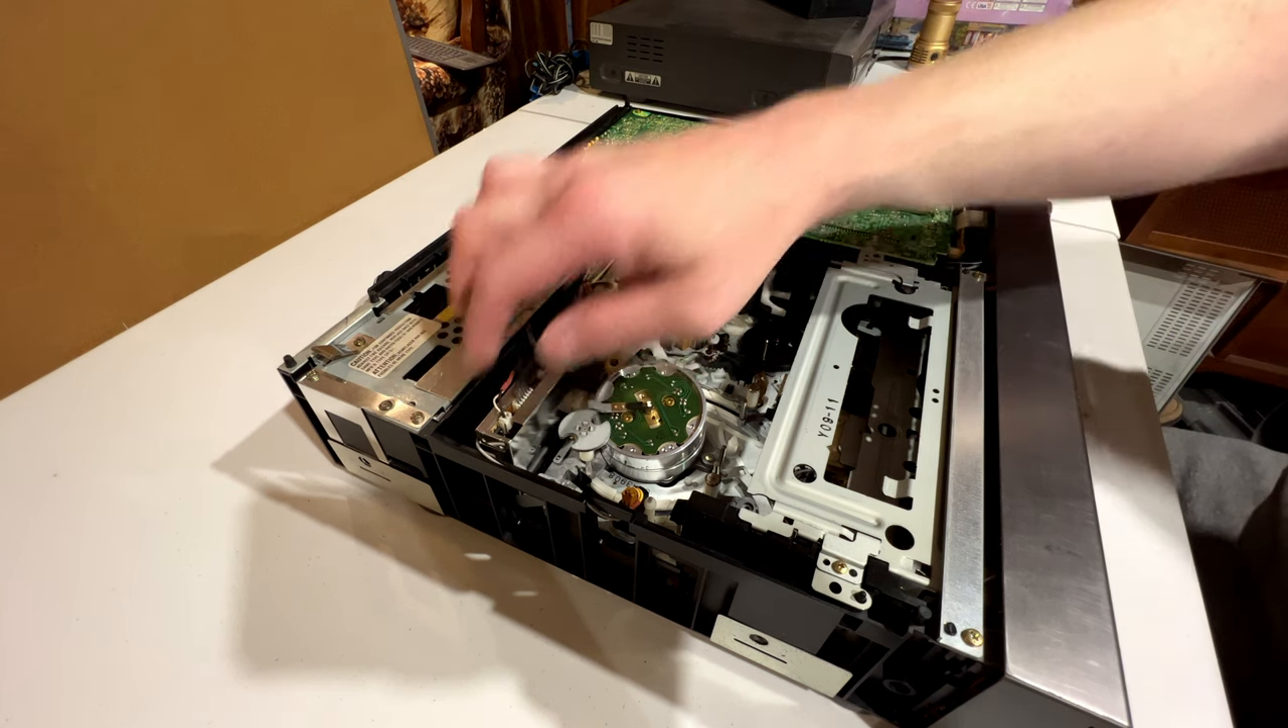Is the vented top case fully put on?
No.